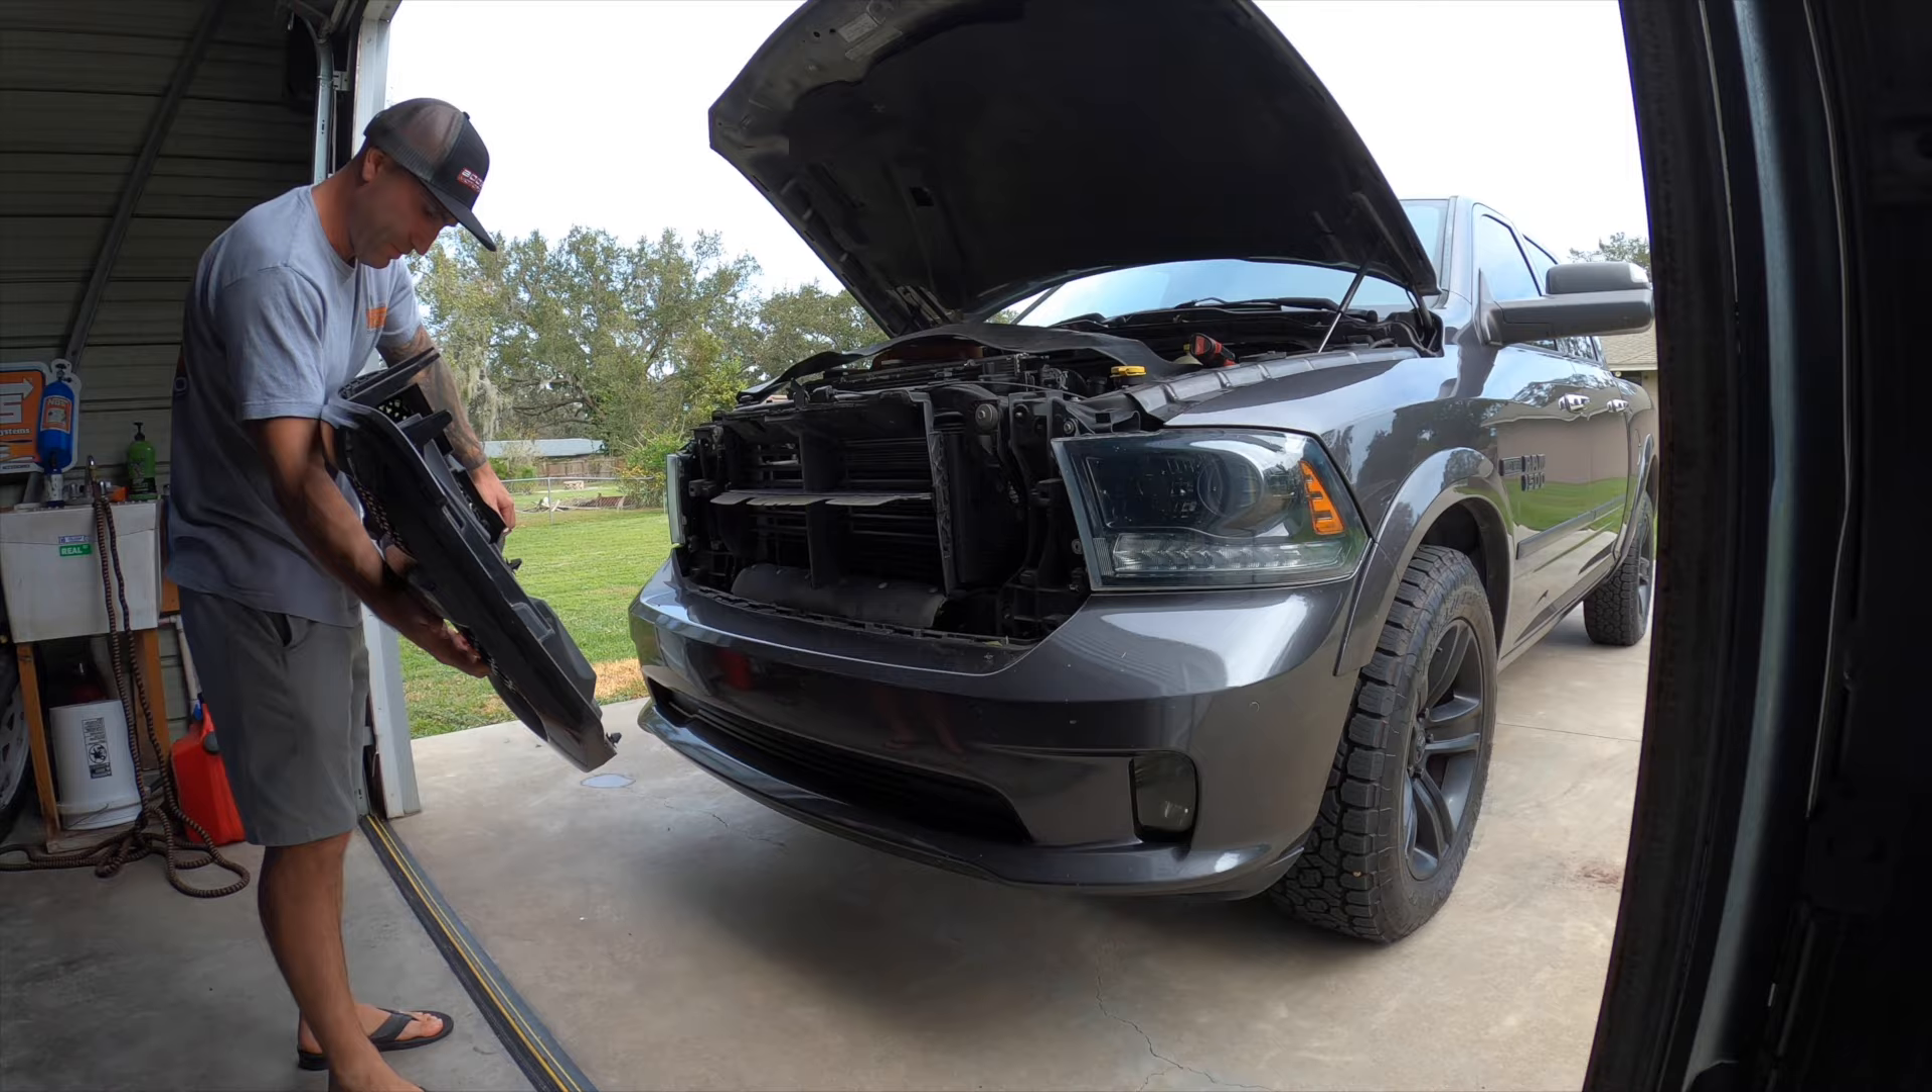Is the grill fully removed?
Yes.